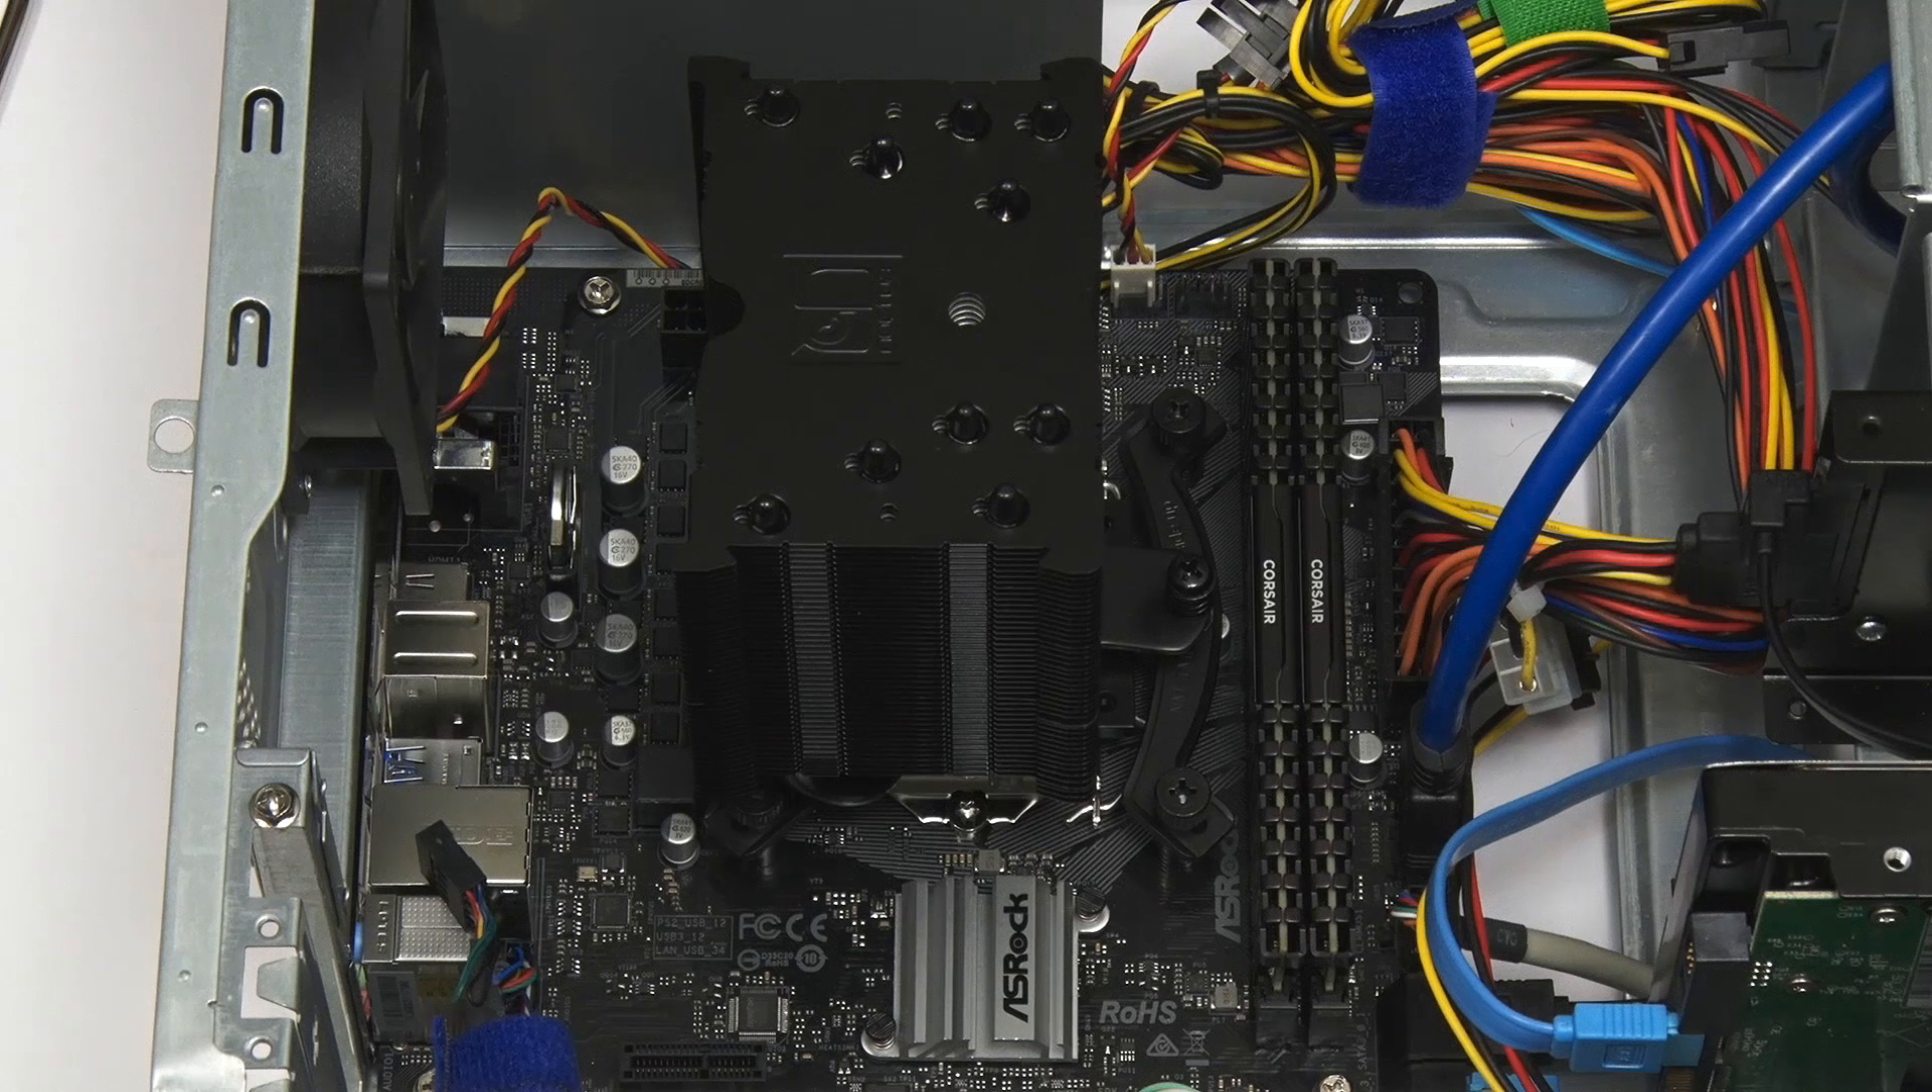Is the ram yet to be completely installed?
No.